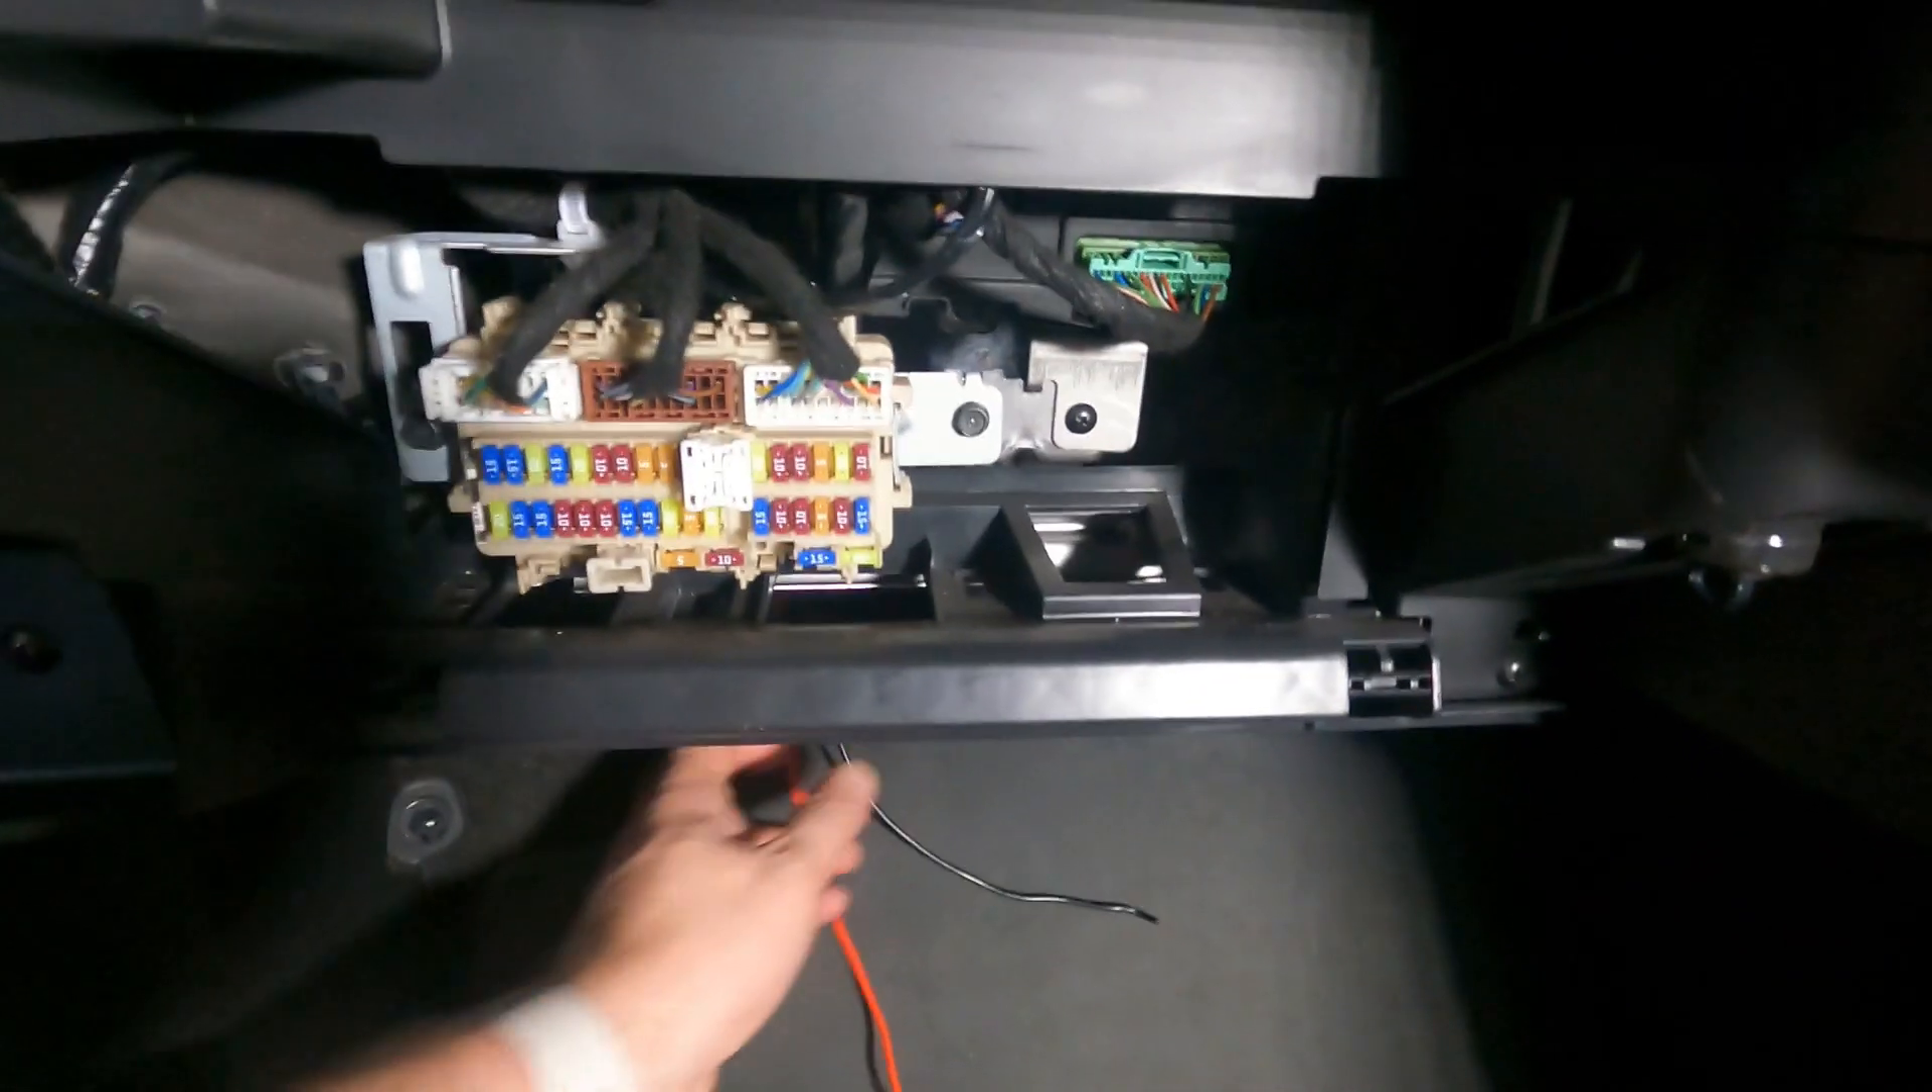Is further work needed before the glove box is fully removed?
No.